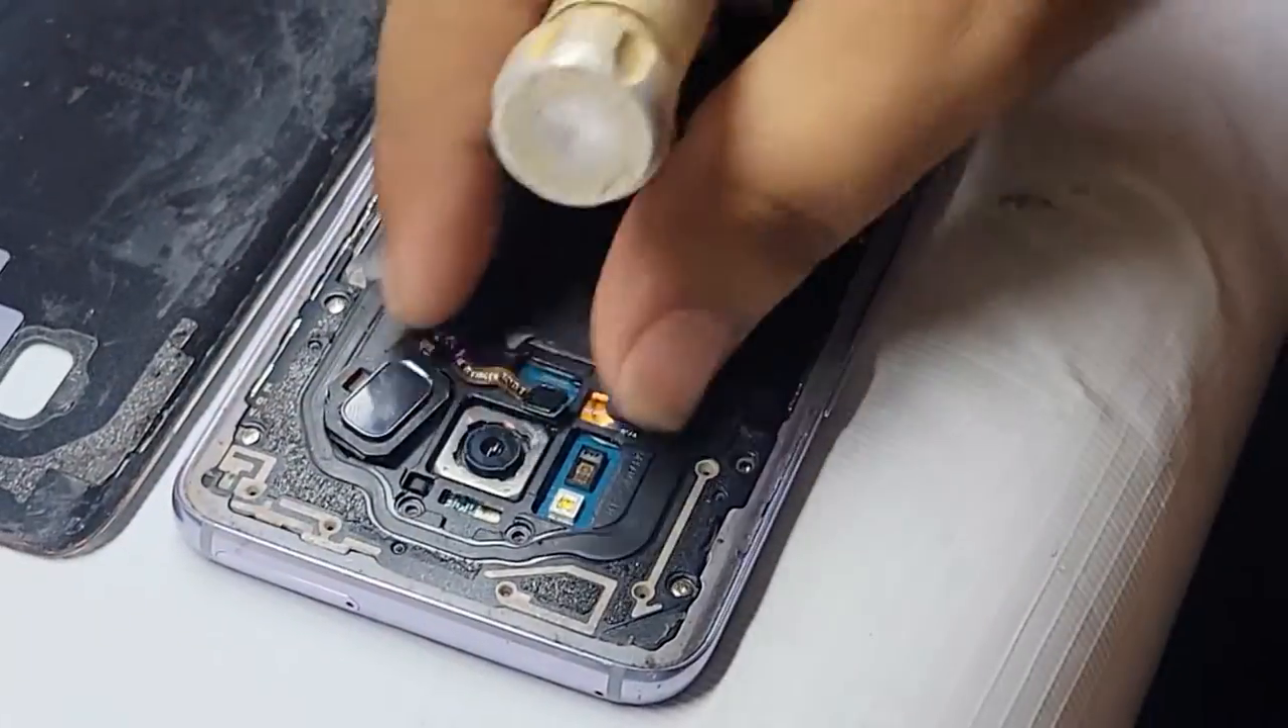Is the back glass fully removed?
Yes.